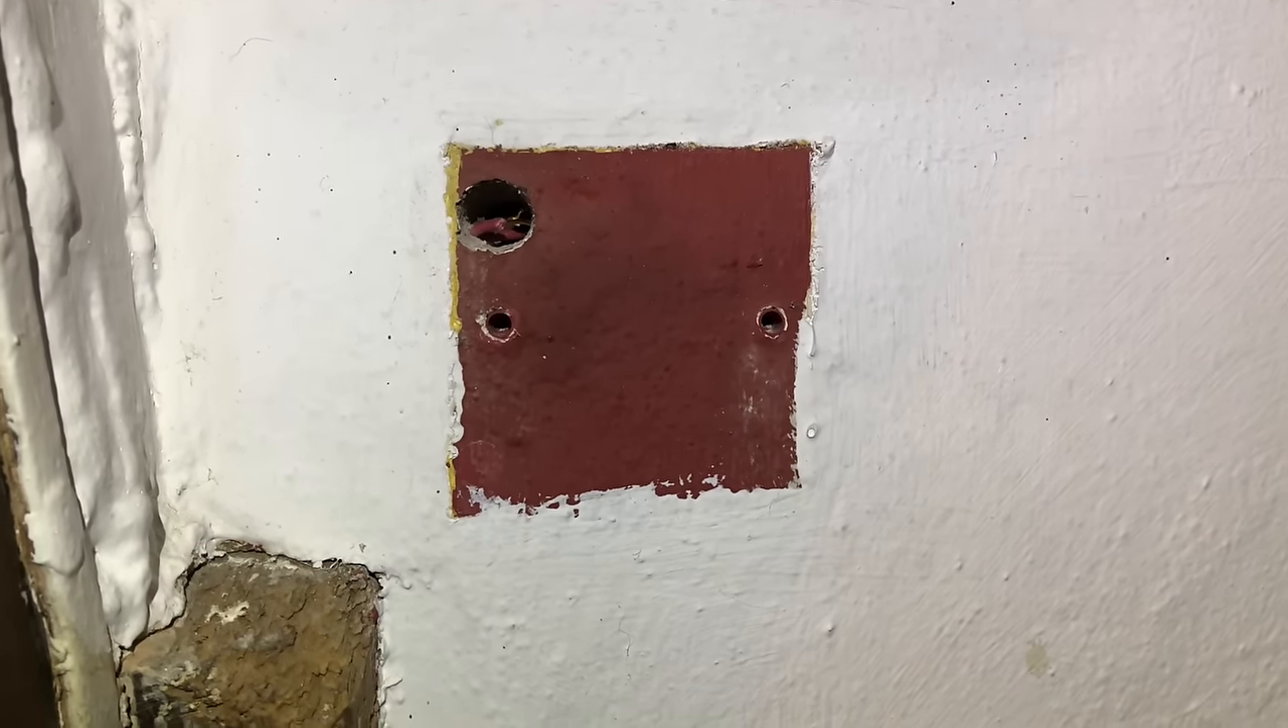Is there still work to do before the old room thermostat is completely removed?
No.